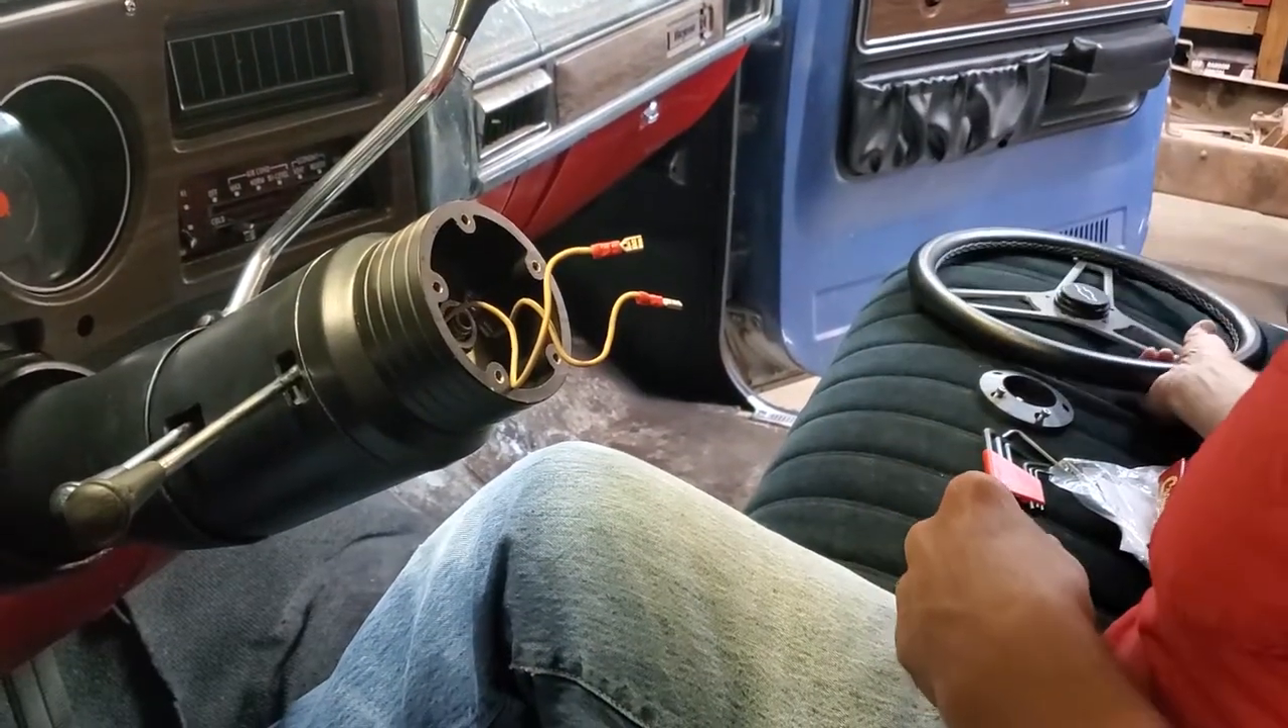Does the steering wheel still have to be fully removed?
No.